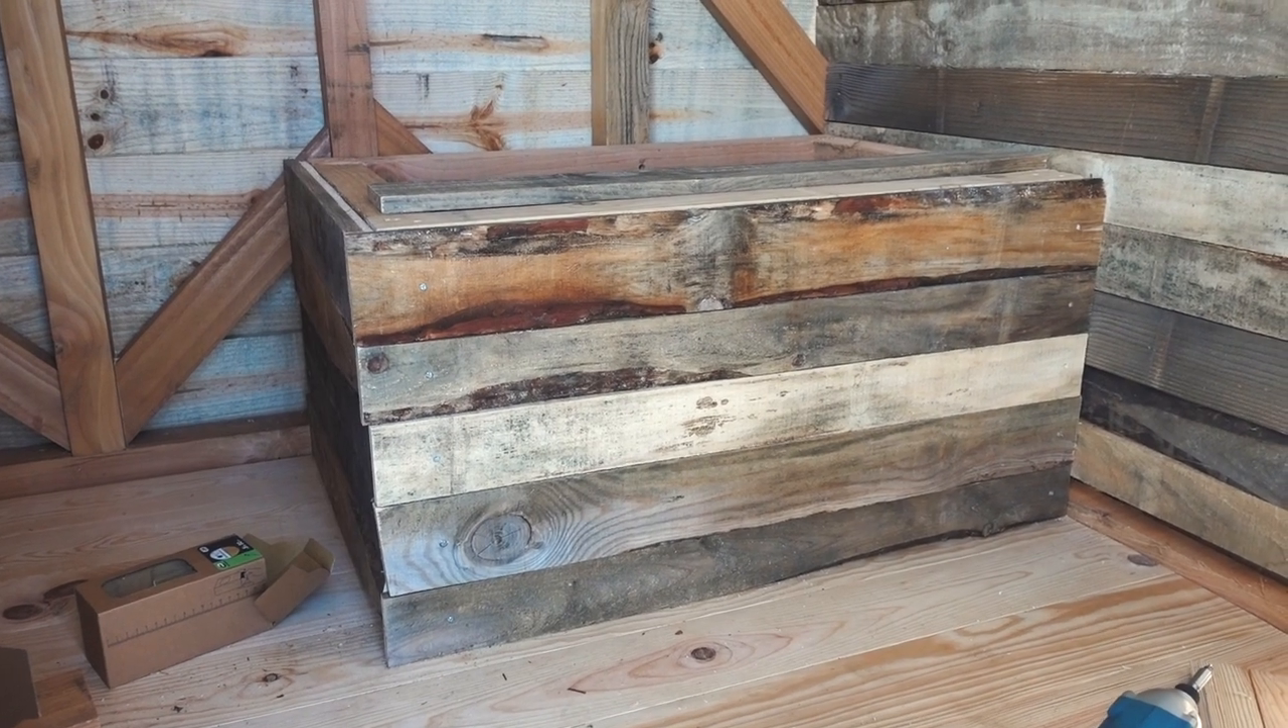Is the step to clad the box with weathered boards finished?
Yes.